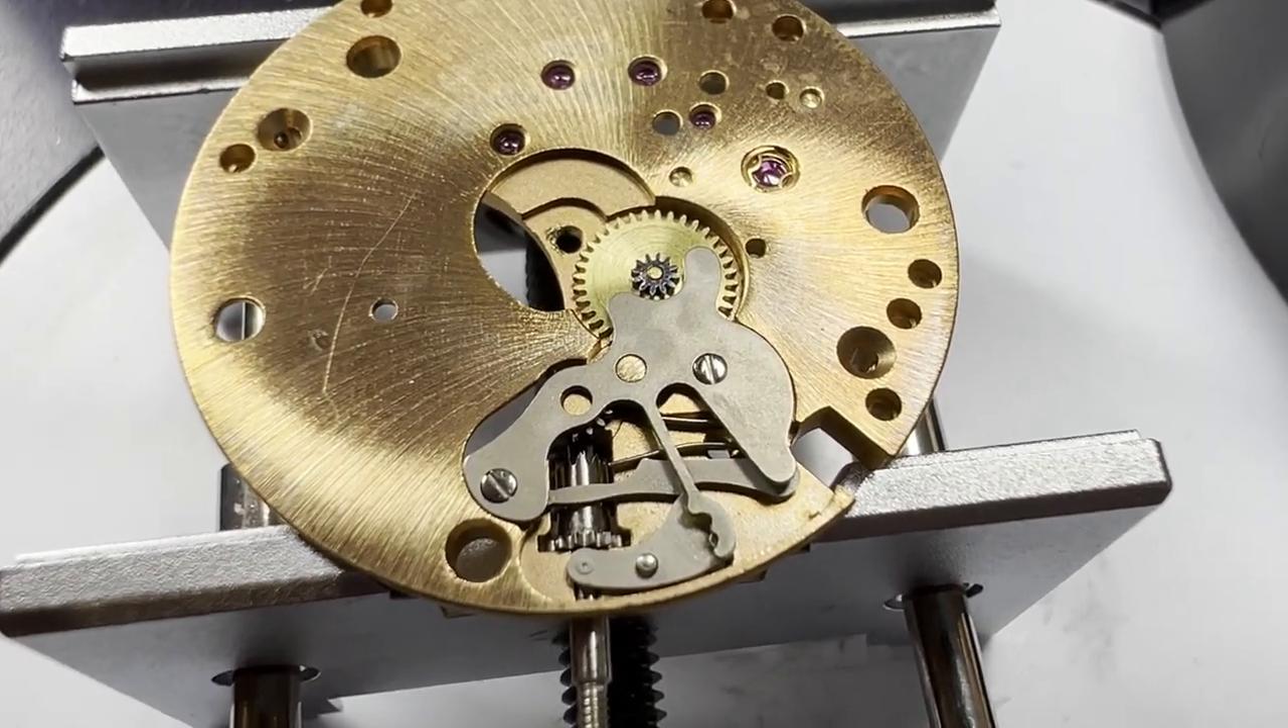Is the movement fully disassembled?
No.